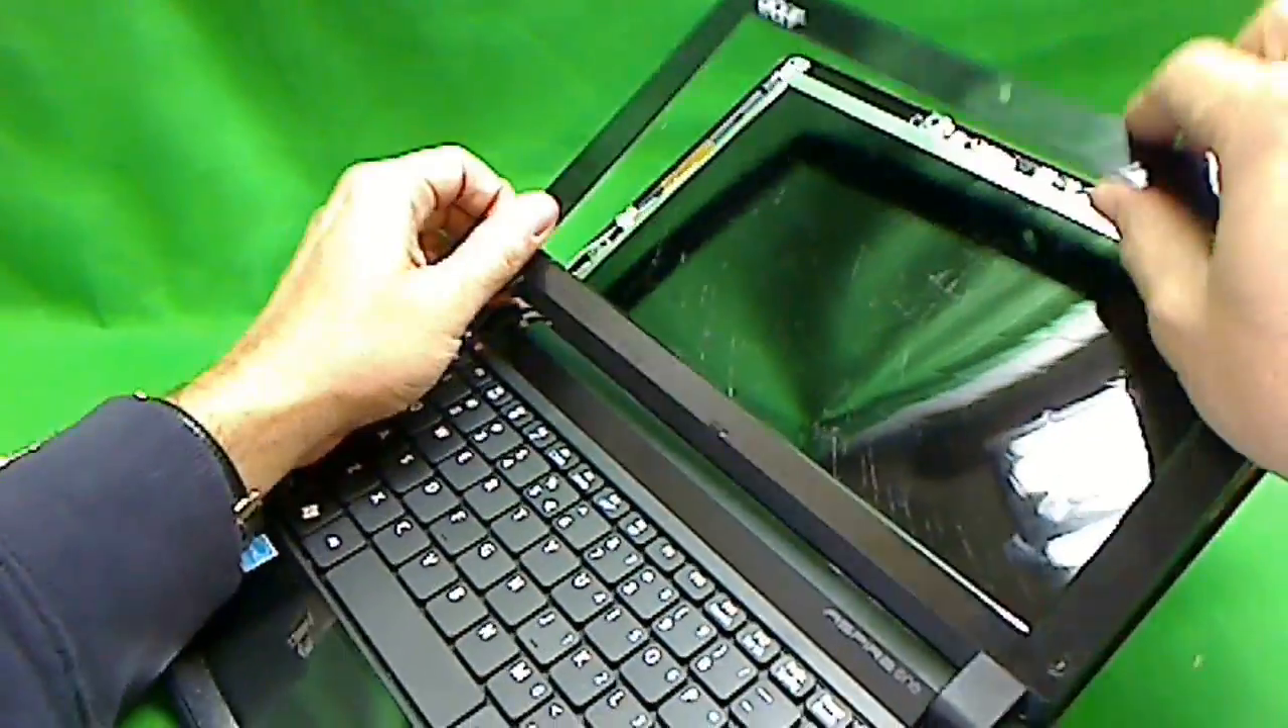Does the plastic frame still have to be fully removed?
Yes.